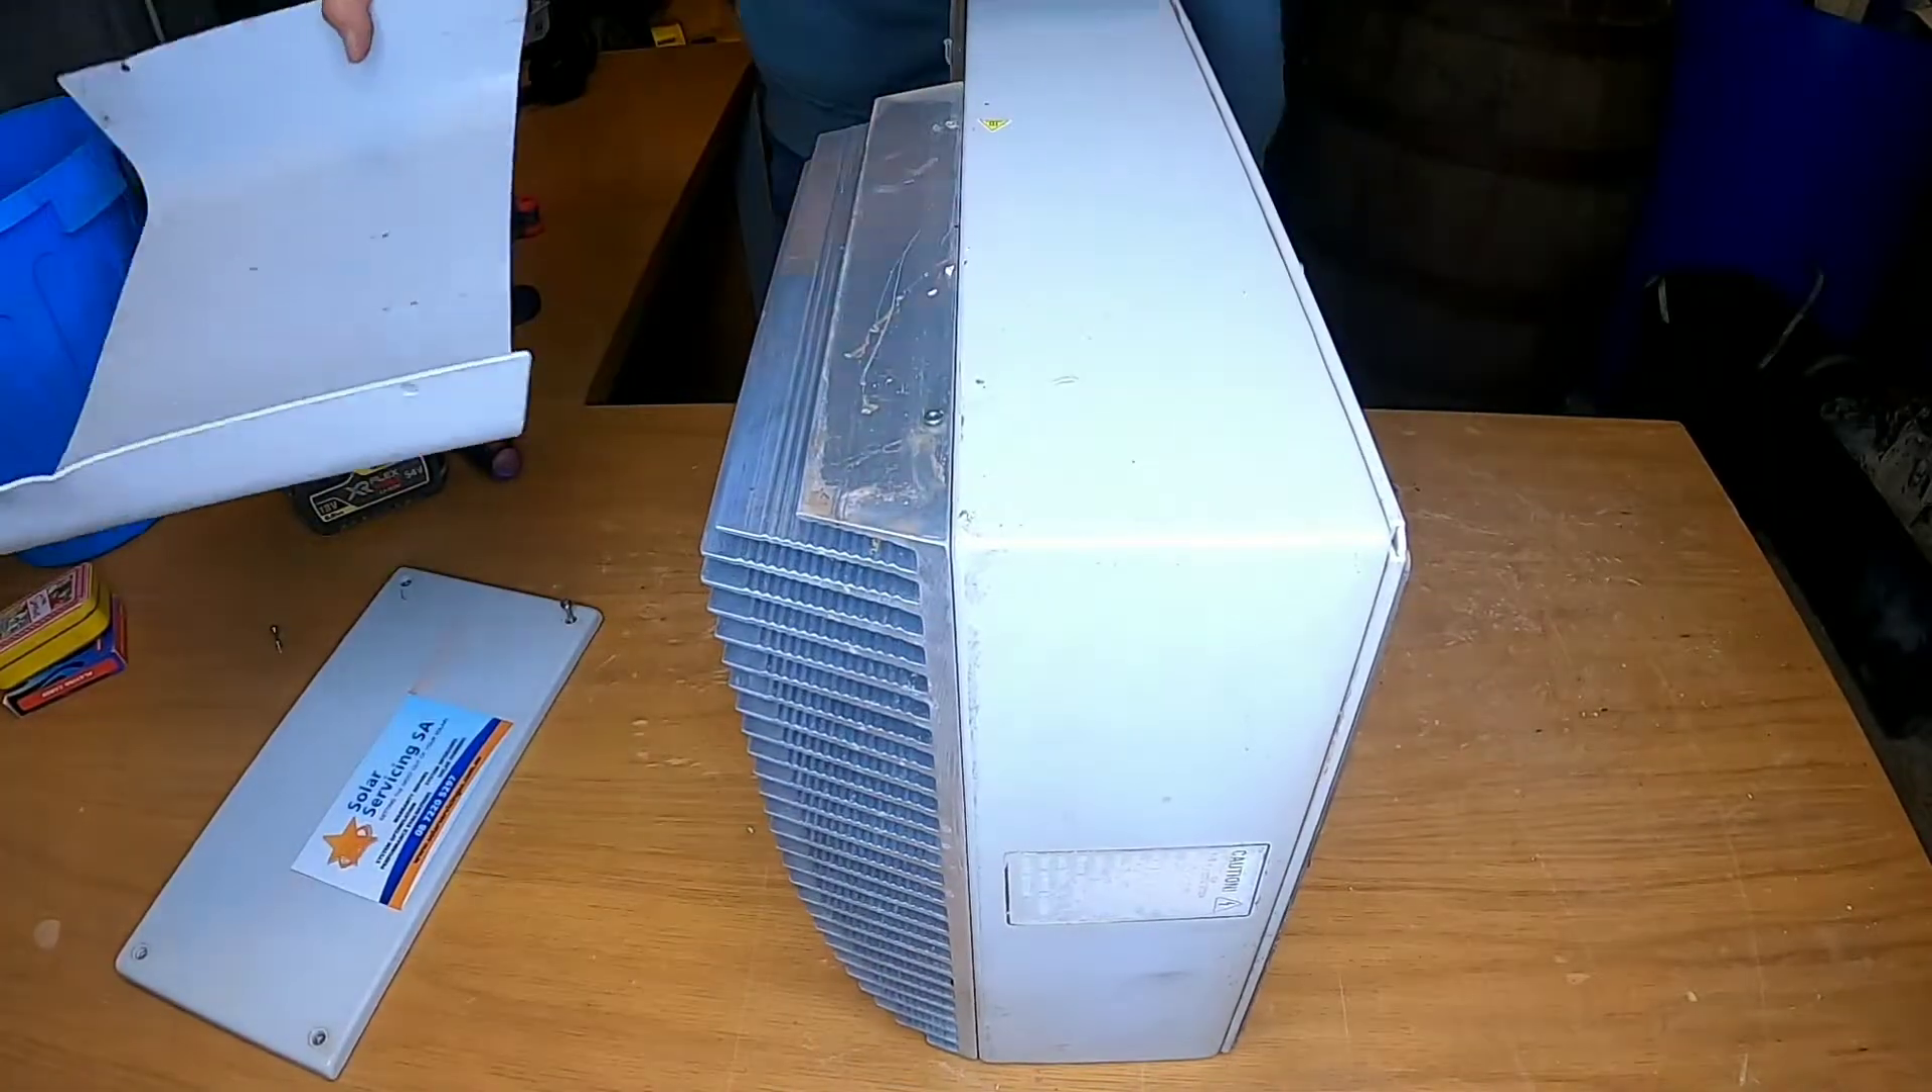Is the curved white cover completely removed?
Yes.